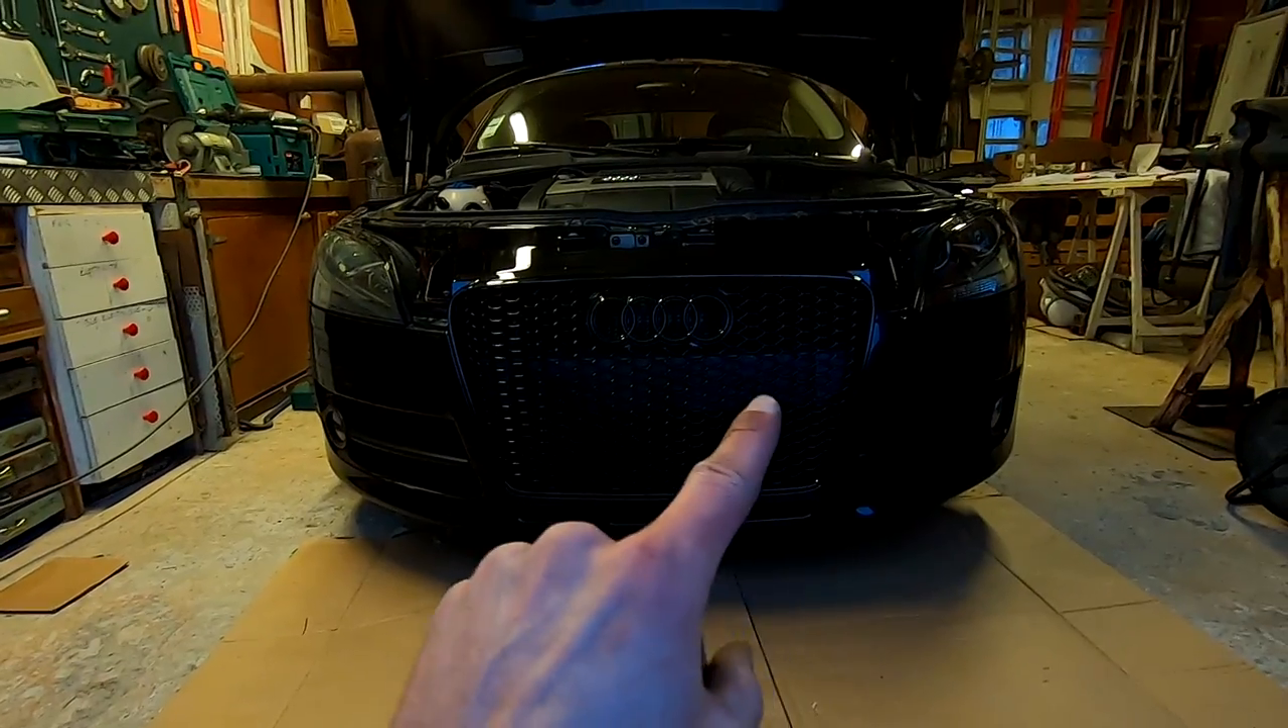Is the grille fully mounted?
Yes.